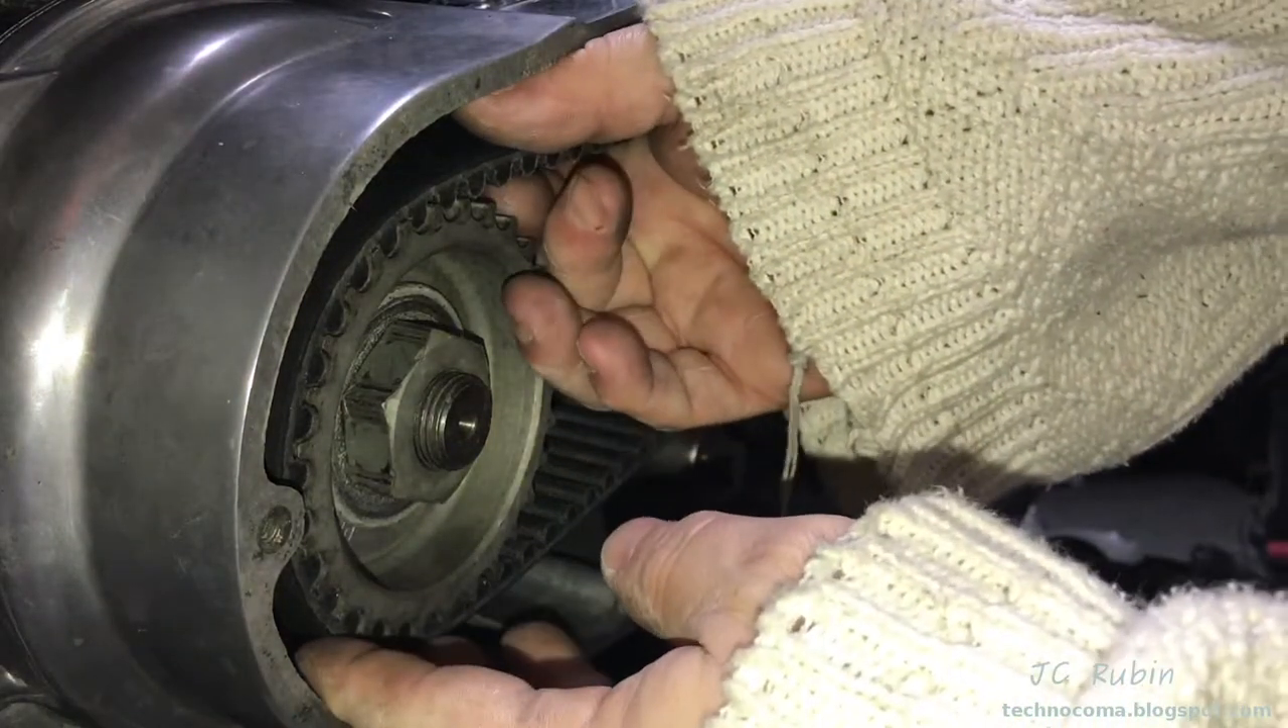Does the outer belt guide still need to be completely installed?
Yes.